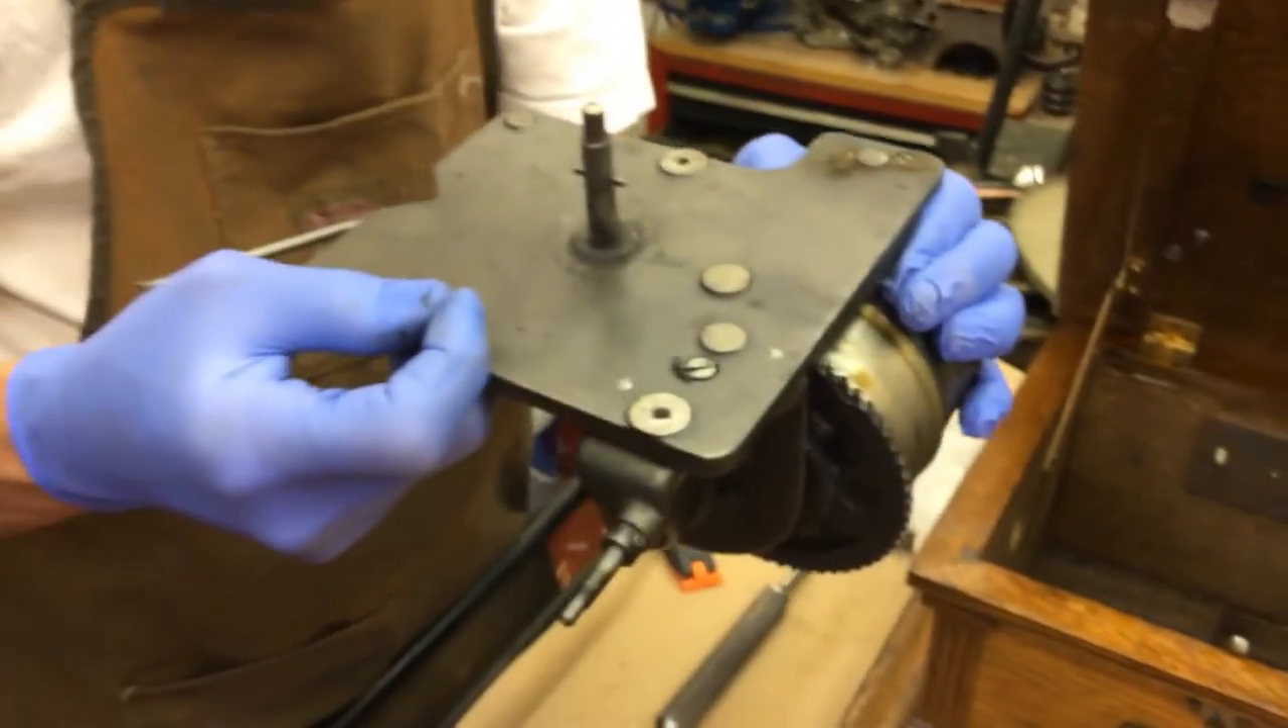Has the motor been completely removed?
Yes.